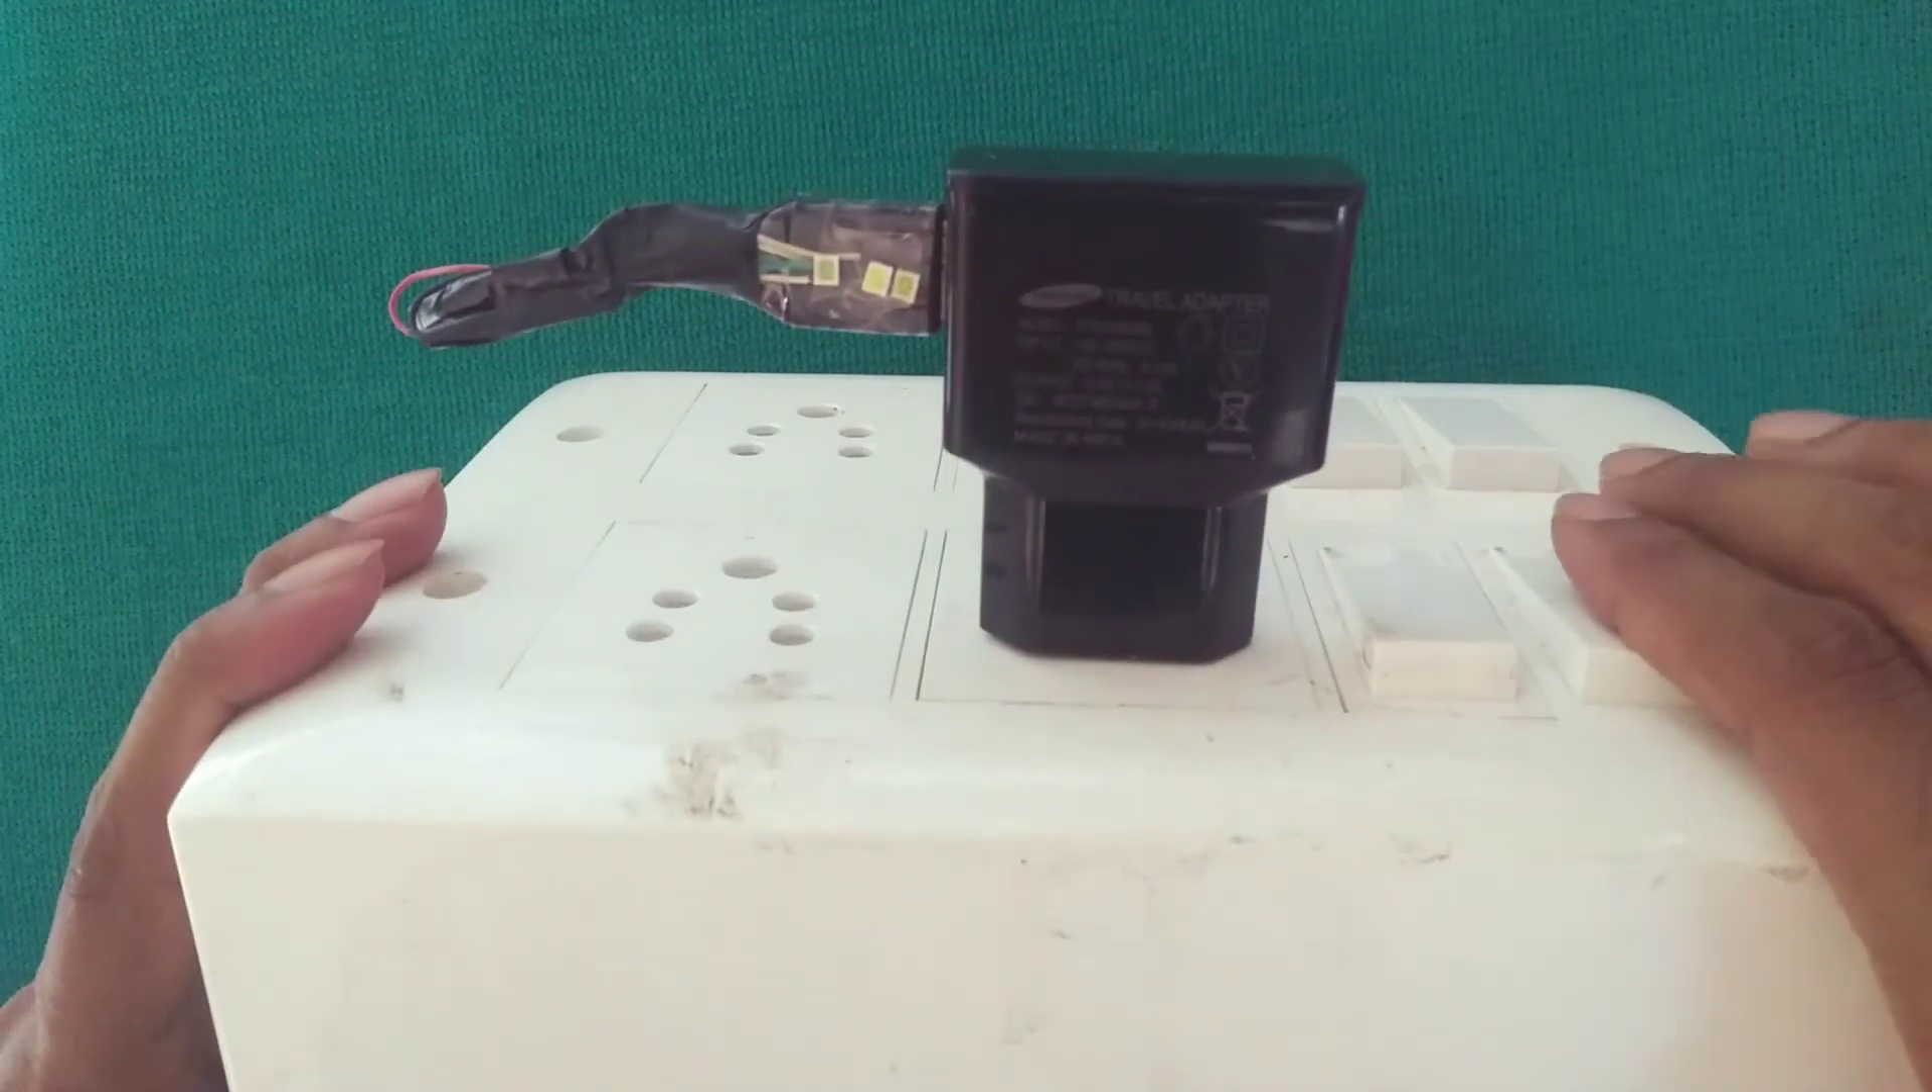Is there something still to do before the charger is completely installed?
No.